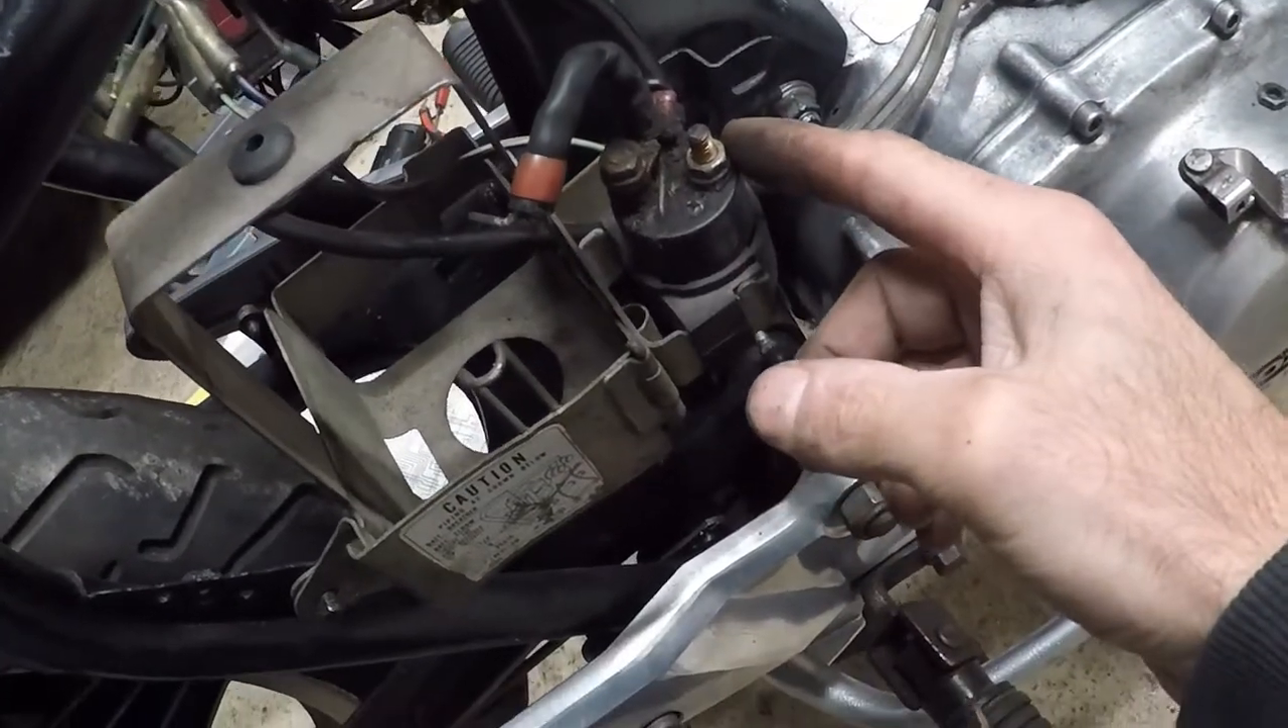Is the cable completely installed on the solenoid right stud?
No.